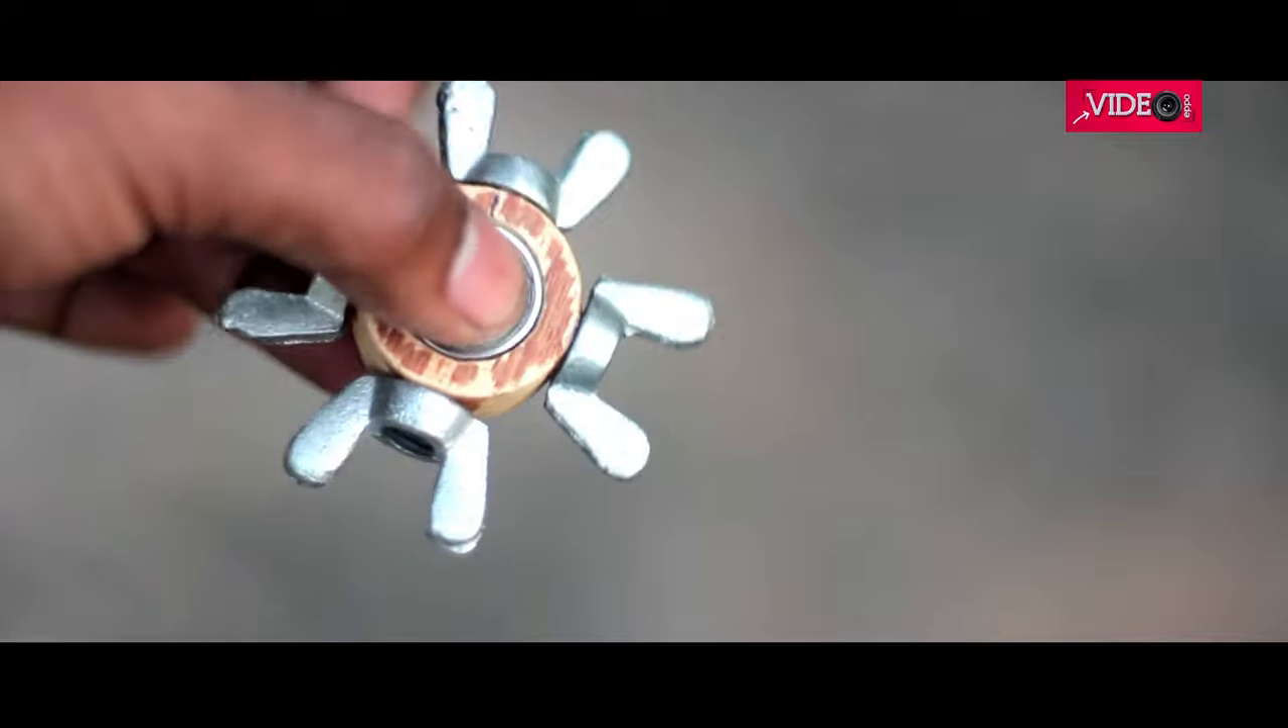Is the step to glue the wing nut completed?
Yes.